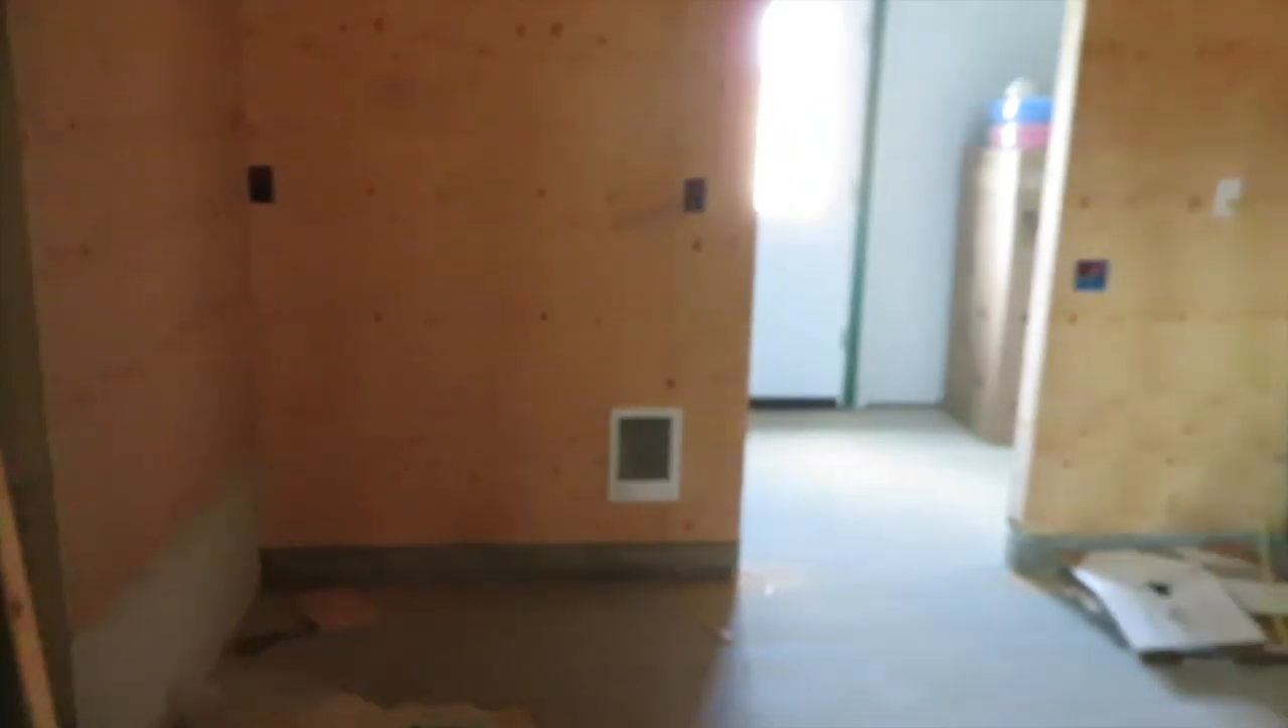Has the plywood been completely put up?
Yes.